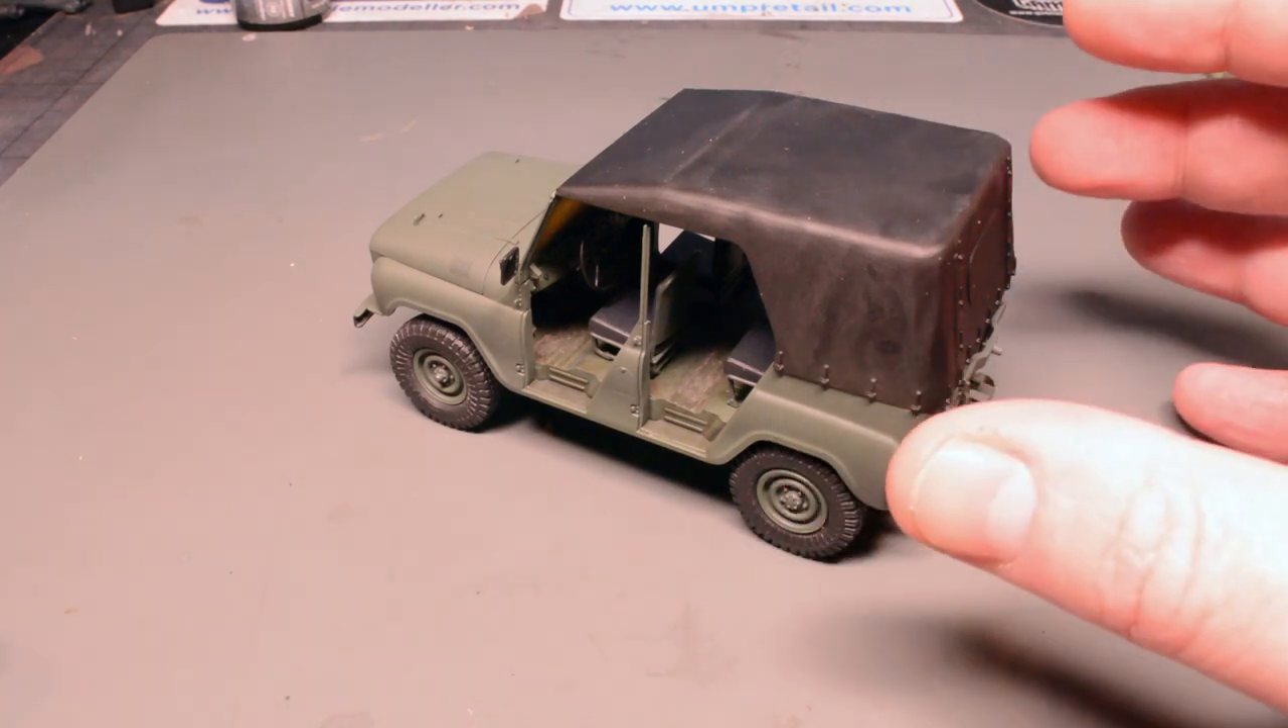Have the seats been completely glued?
Yes.